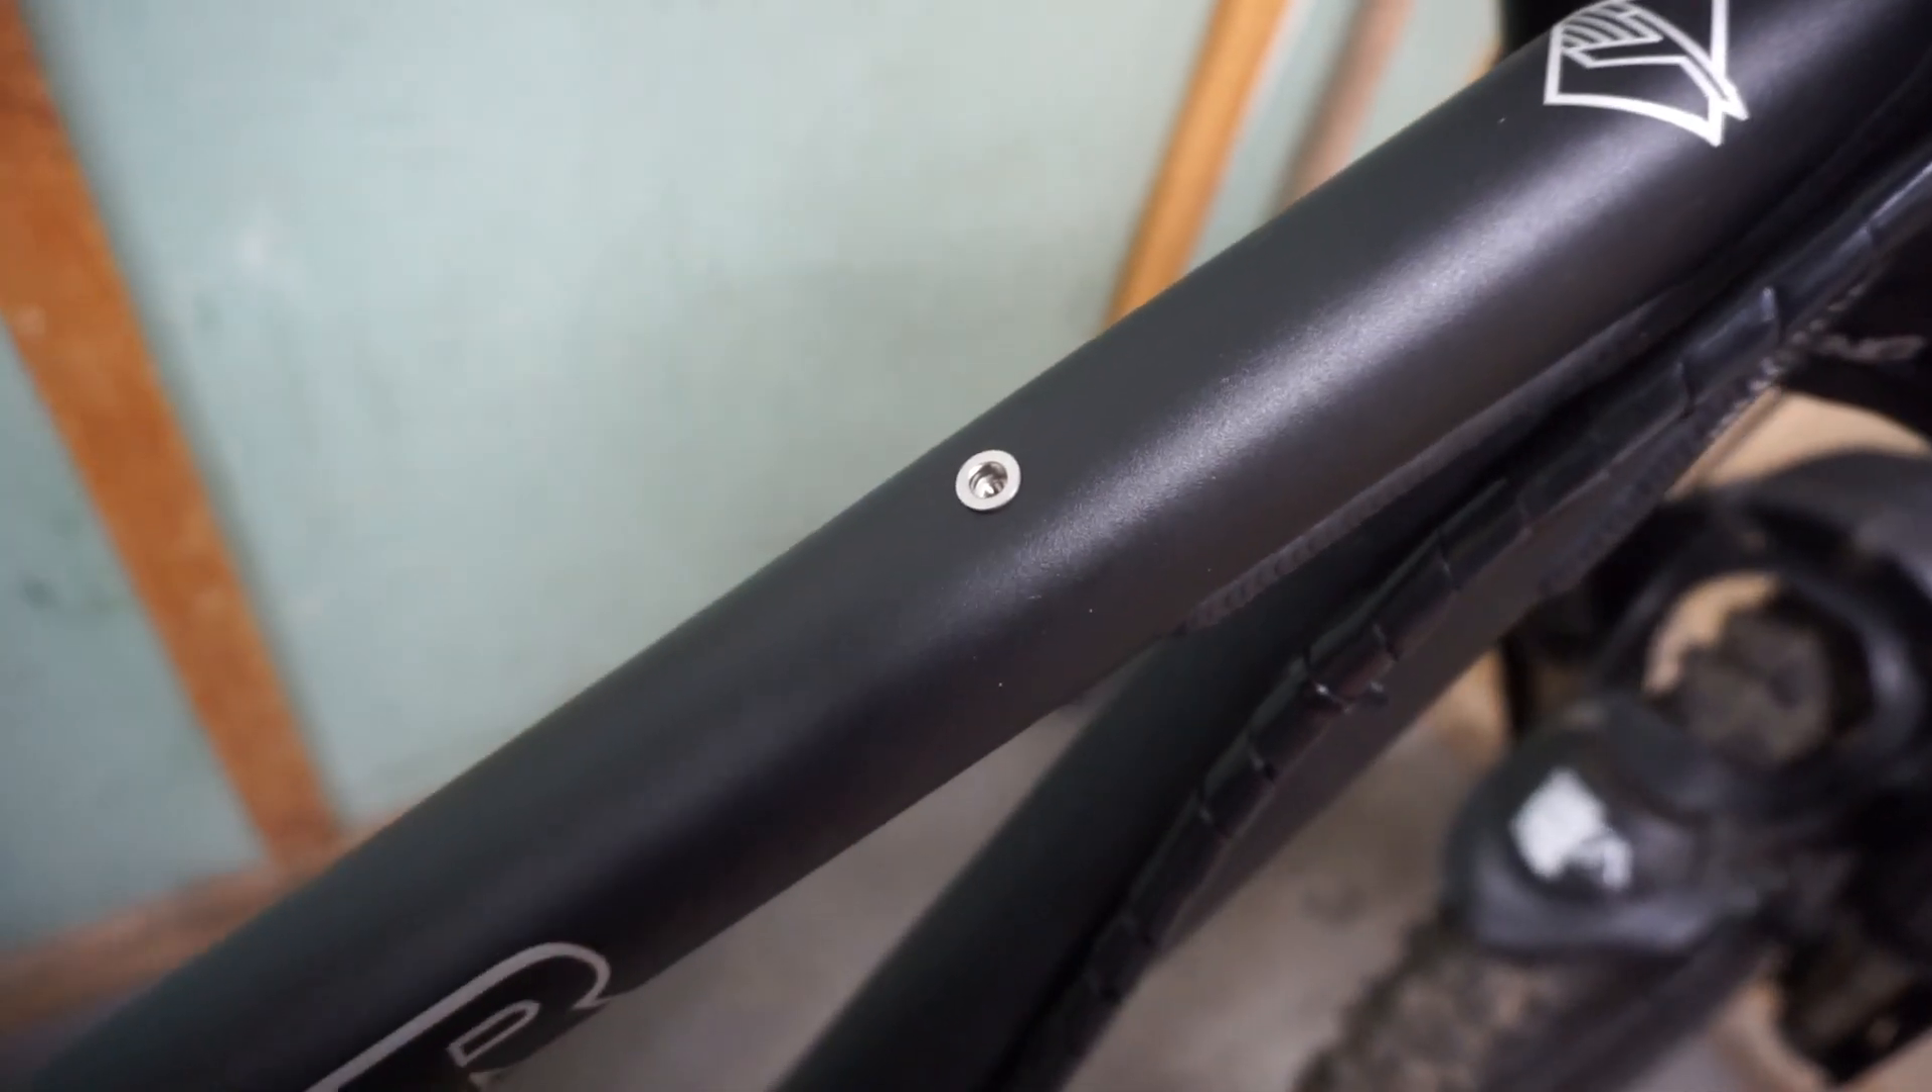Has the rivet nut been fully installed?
Yes.